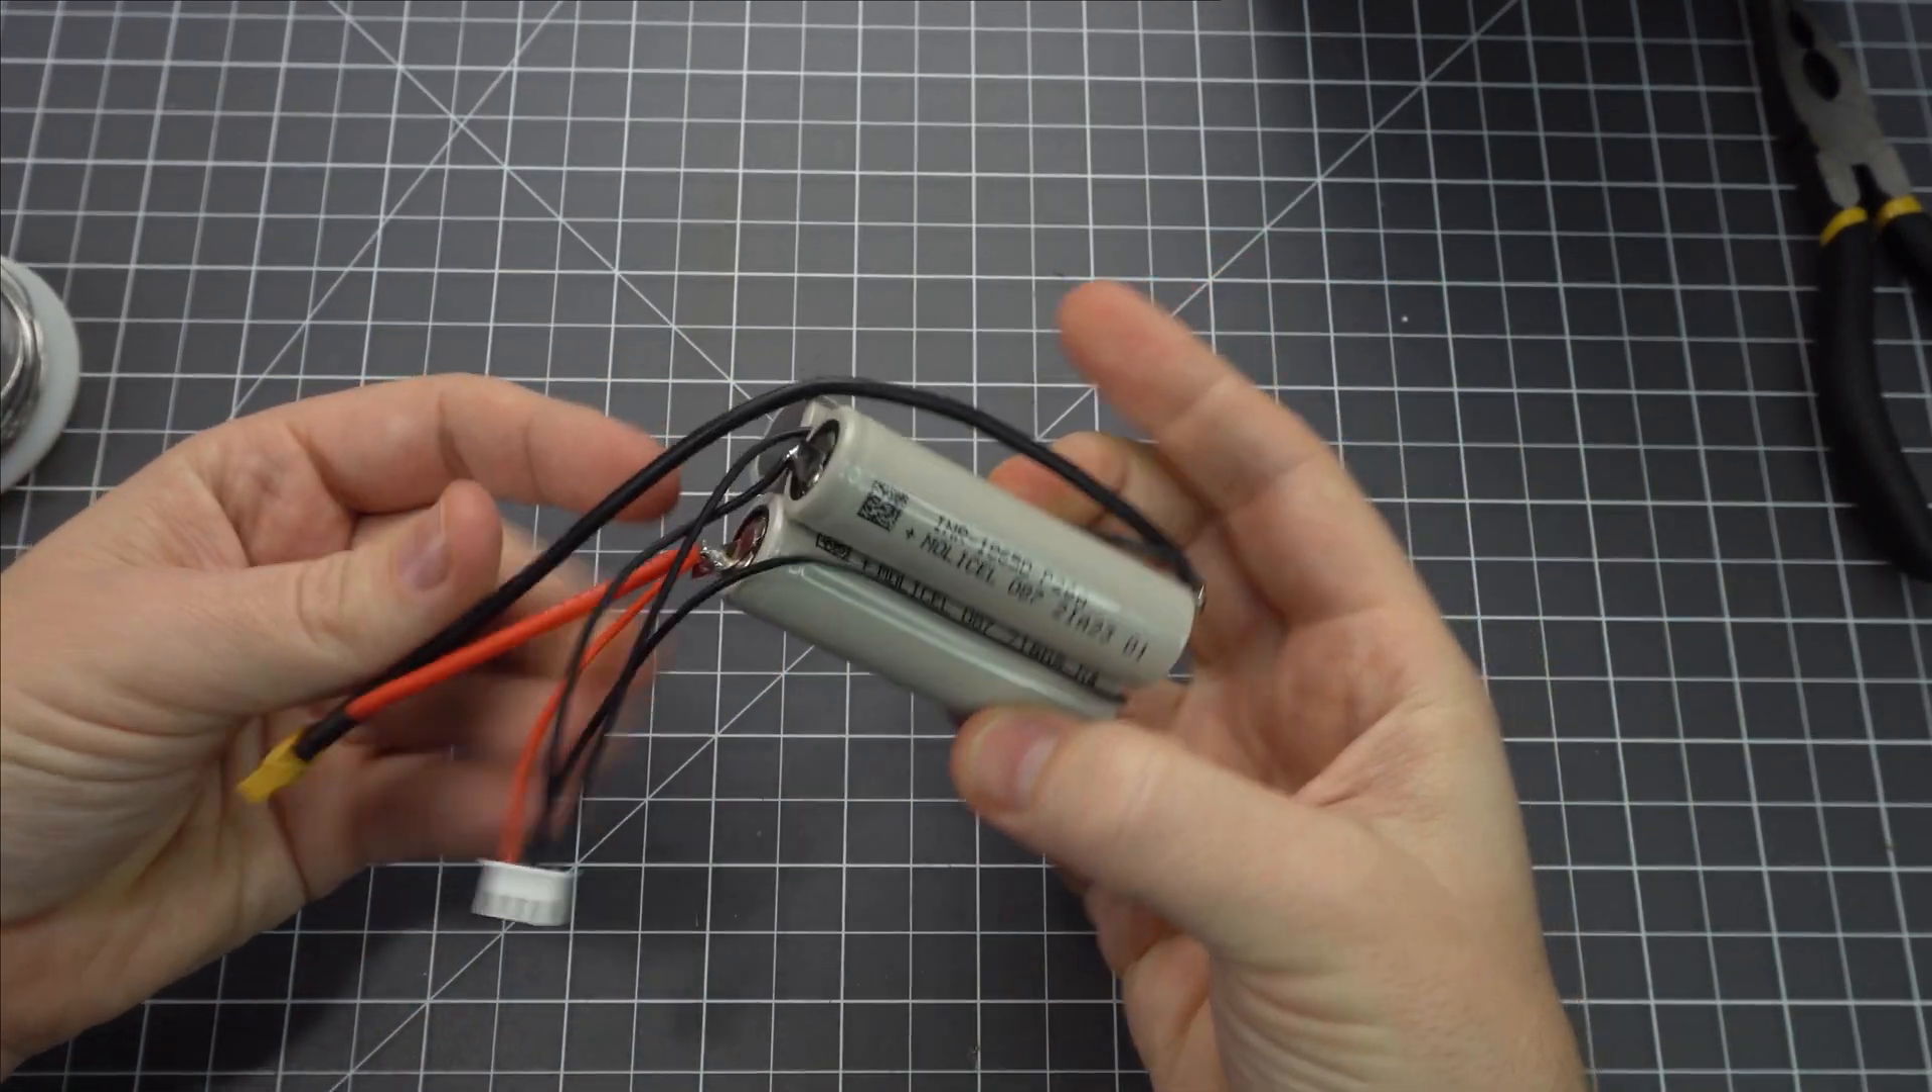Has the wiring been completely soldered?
Yes.